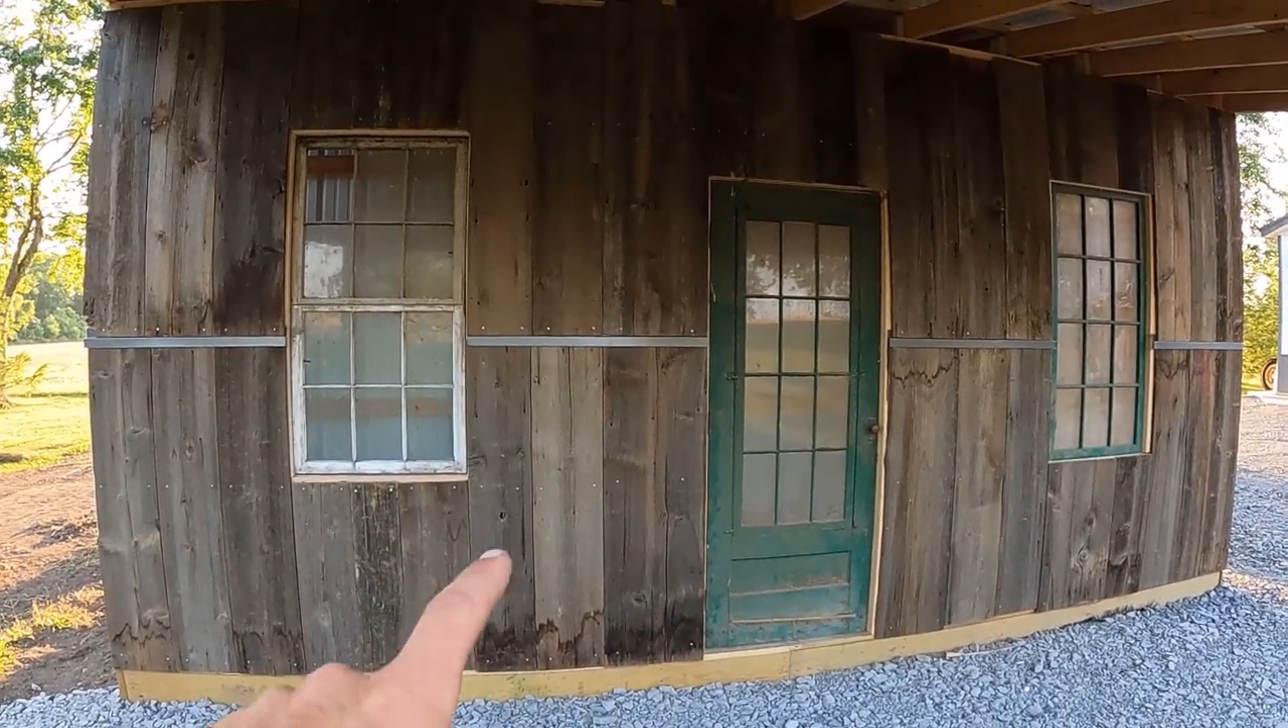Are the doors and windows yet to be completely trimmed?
Yes.